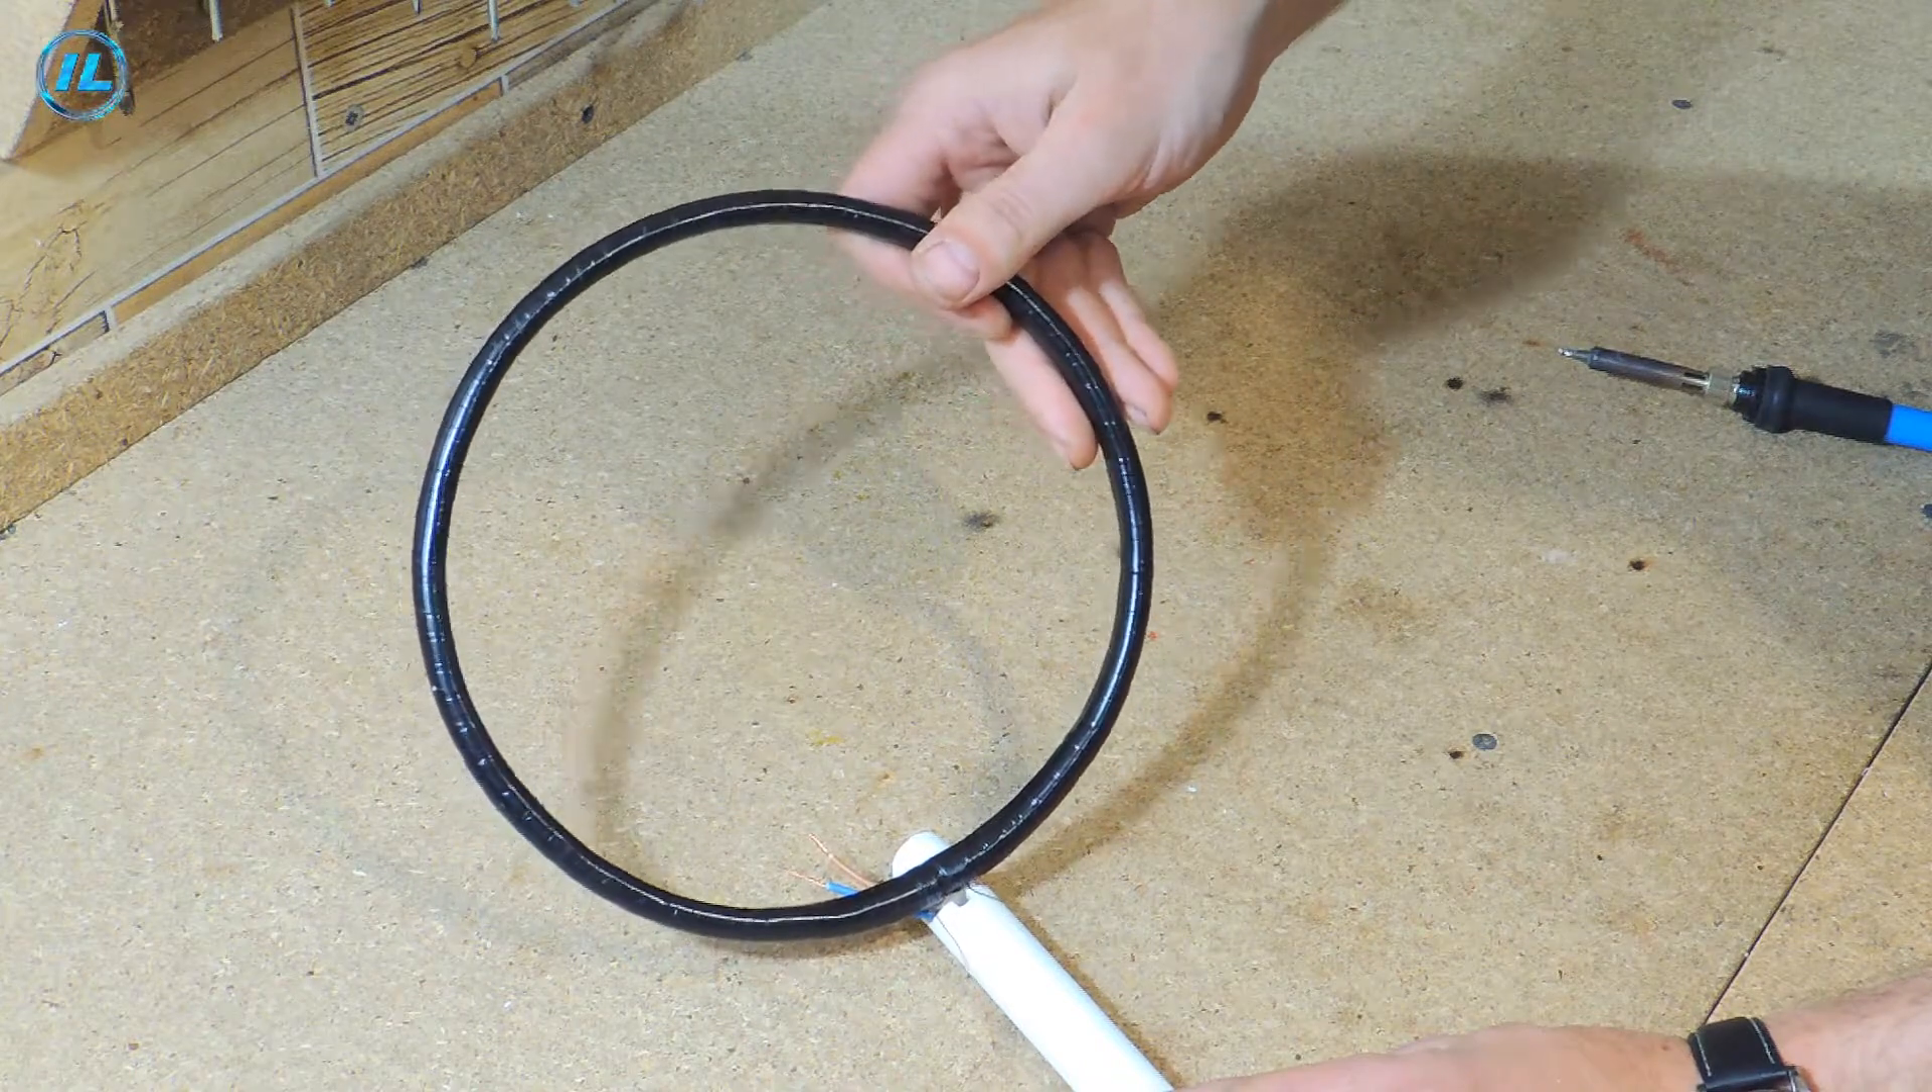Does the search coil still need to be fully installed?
Yes.